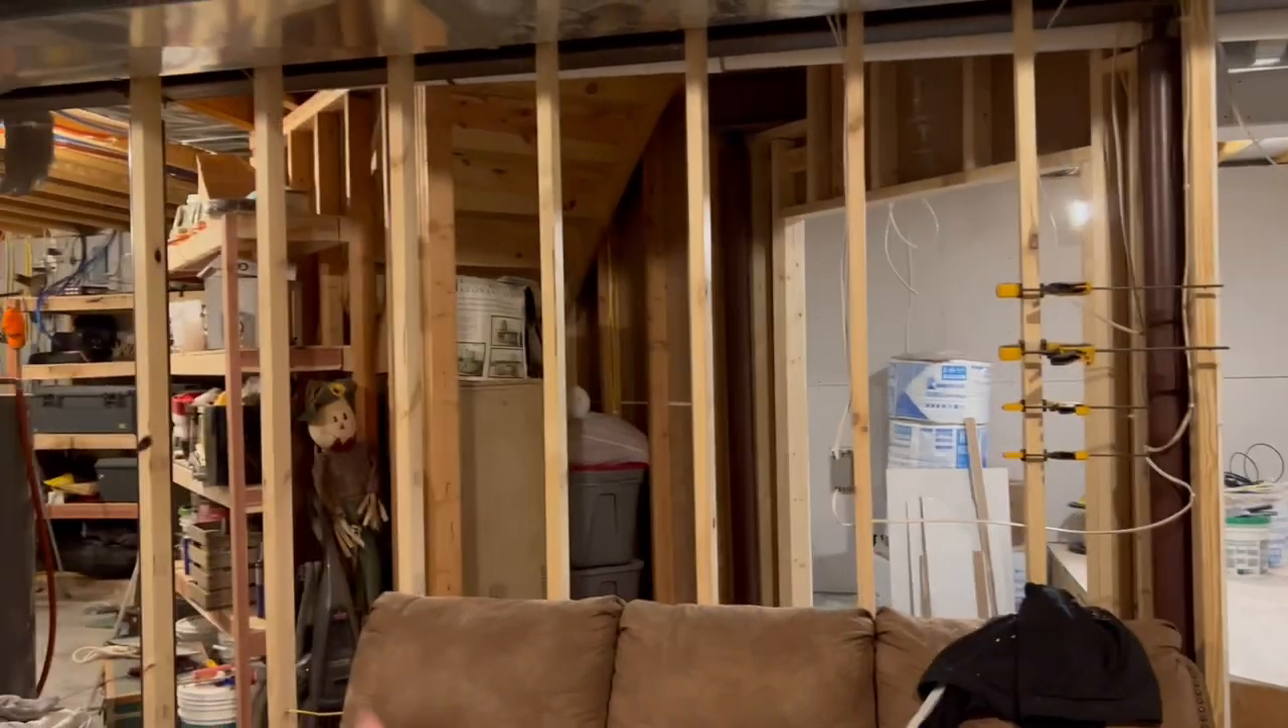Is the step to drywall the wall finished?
No.